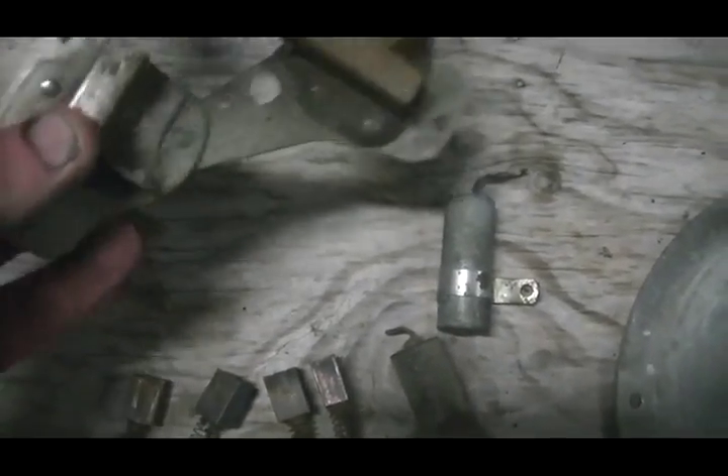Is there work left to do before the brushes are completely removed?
No.